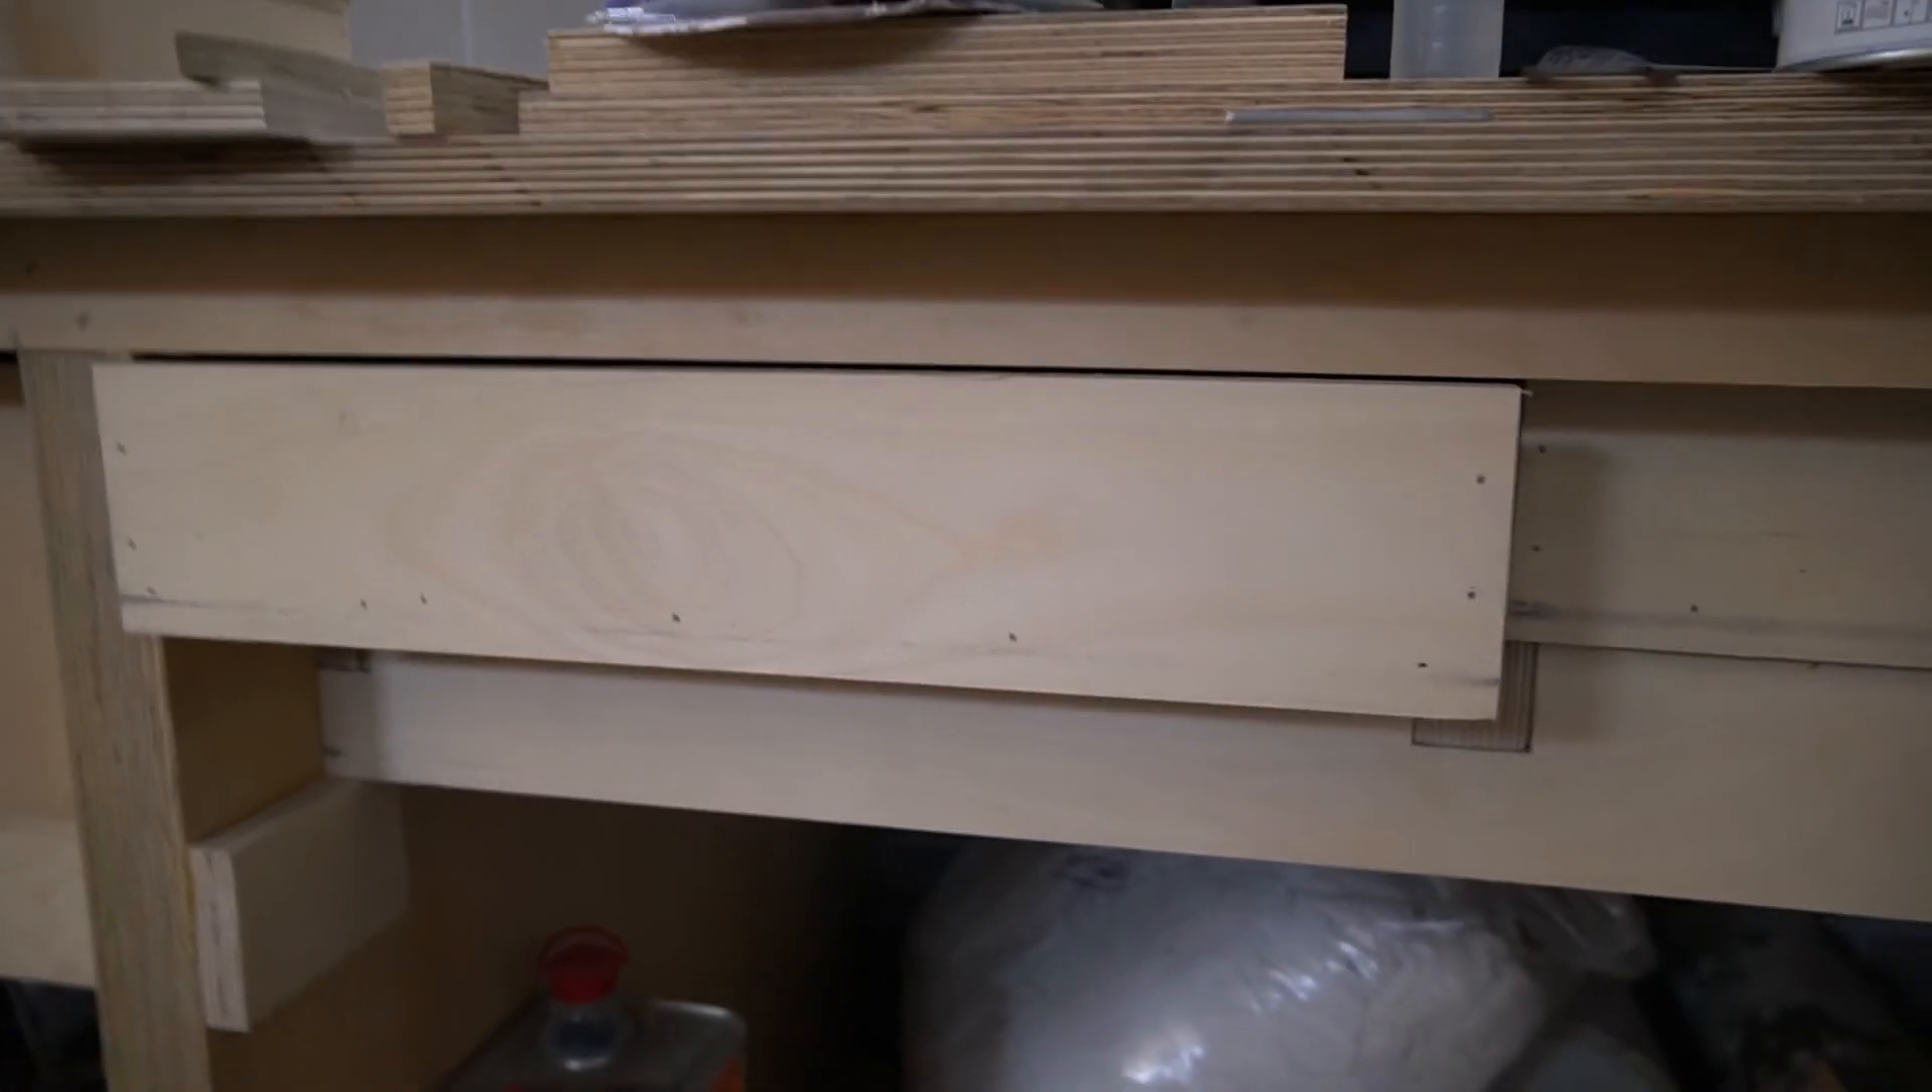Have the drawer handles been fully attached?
No.